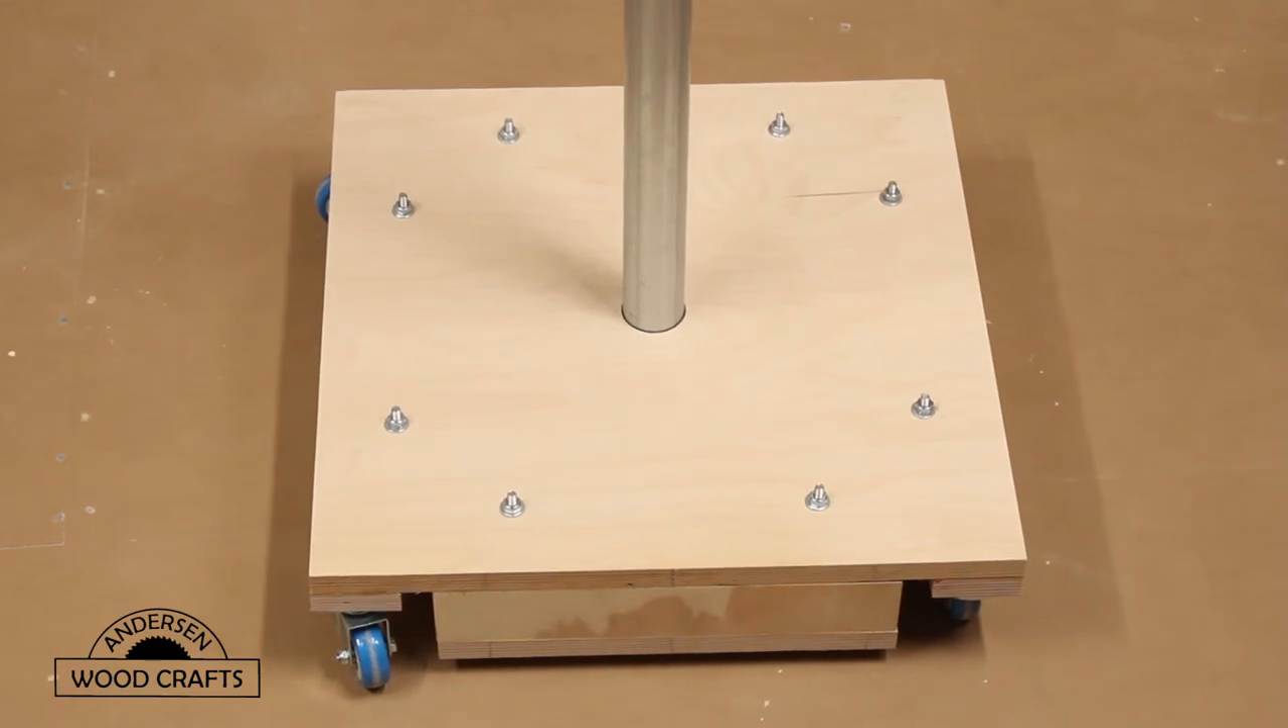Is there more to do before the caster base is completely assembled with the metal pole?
No.